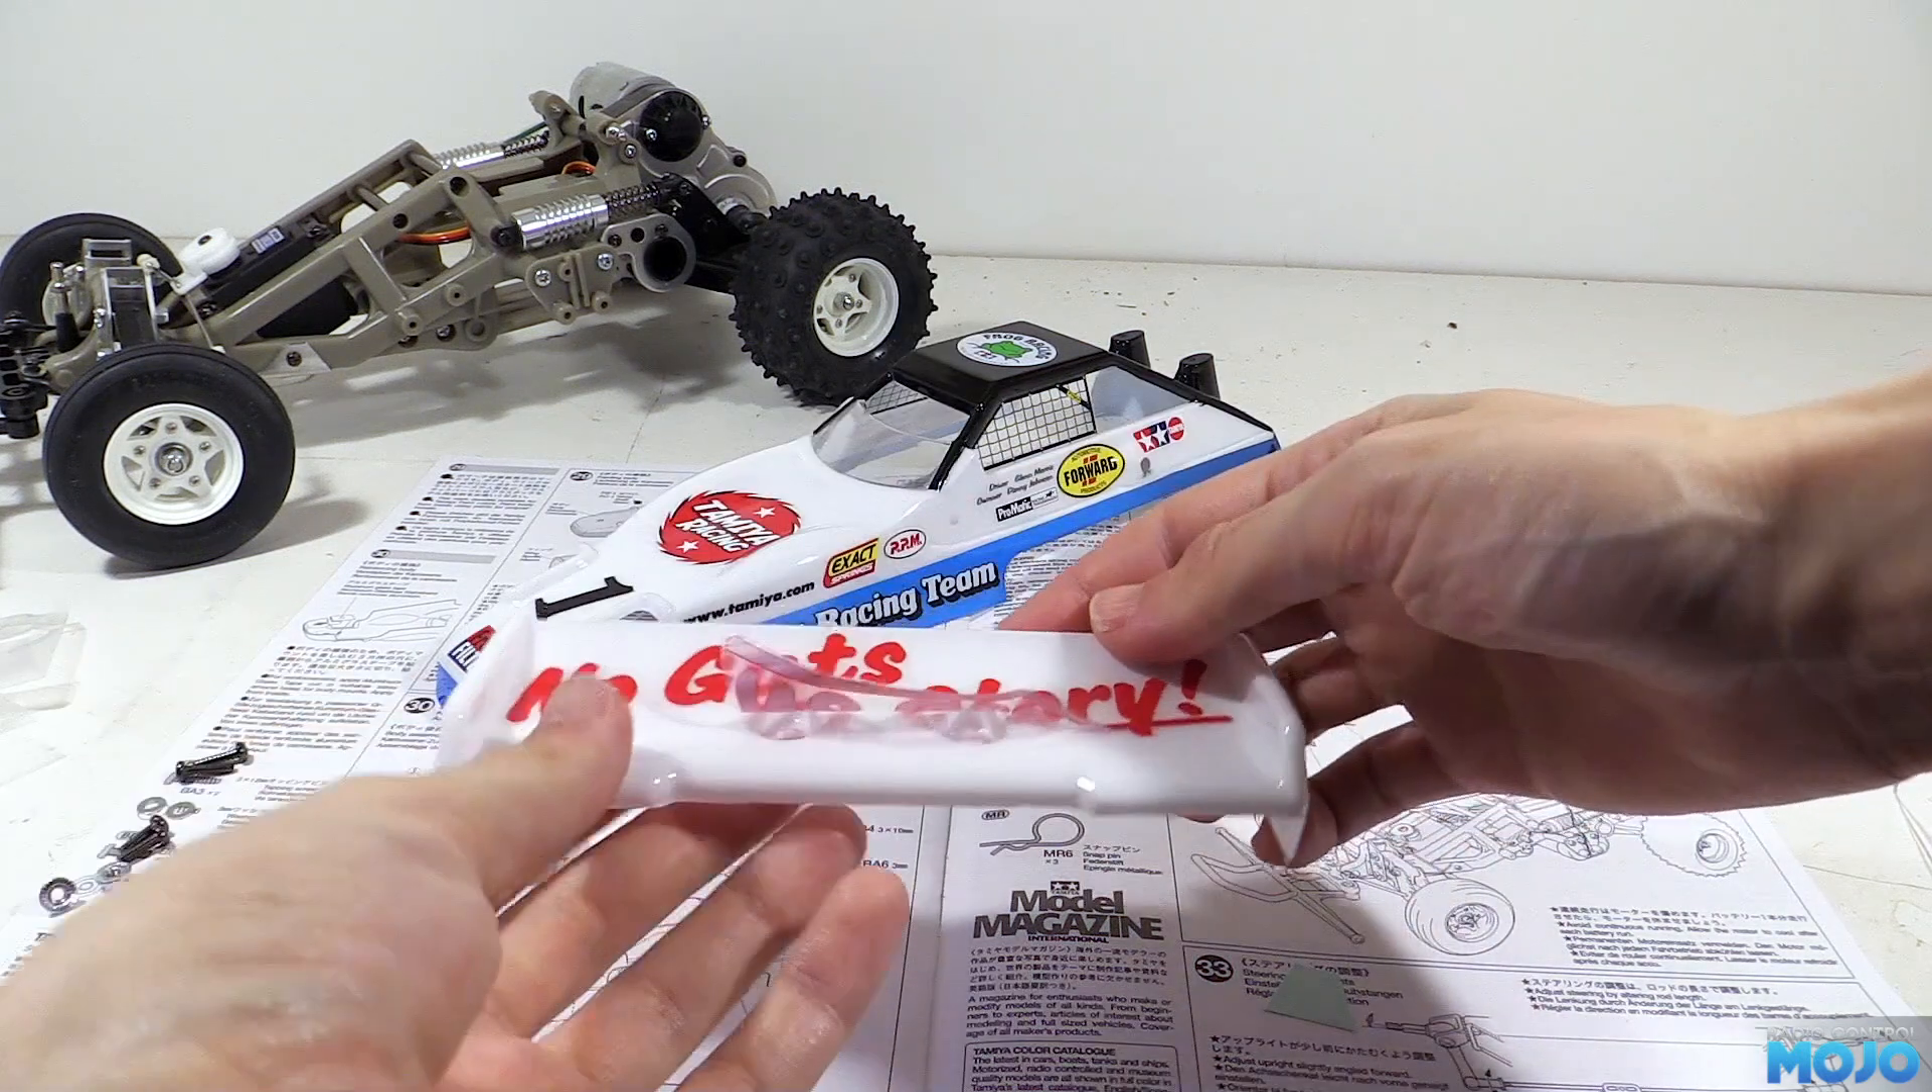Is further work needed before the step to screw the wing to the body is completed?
Yes.